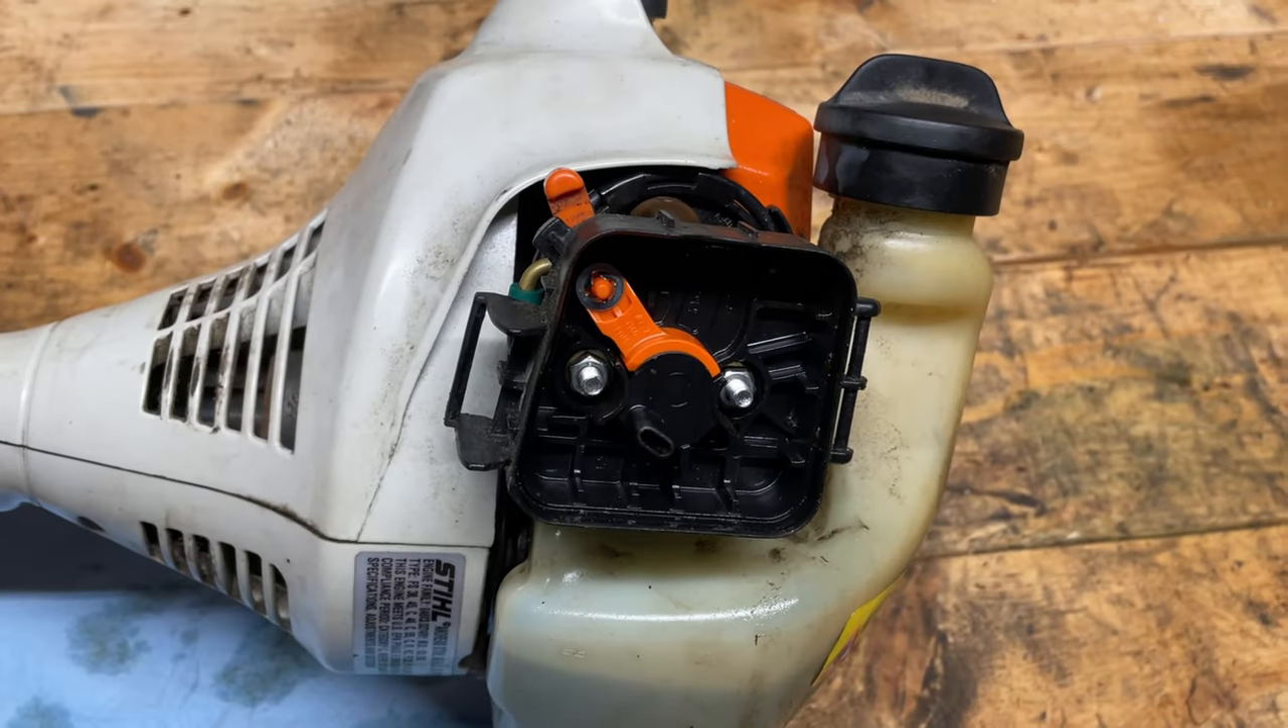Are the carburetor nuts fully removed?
No.